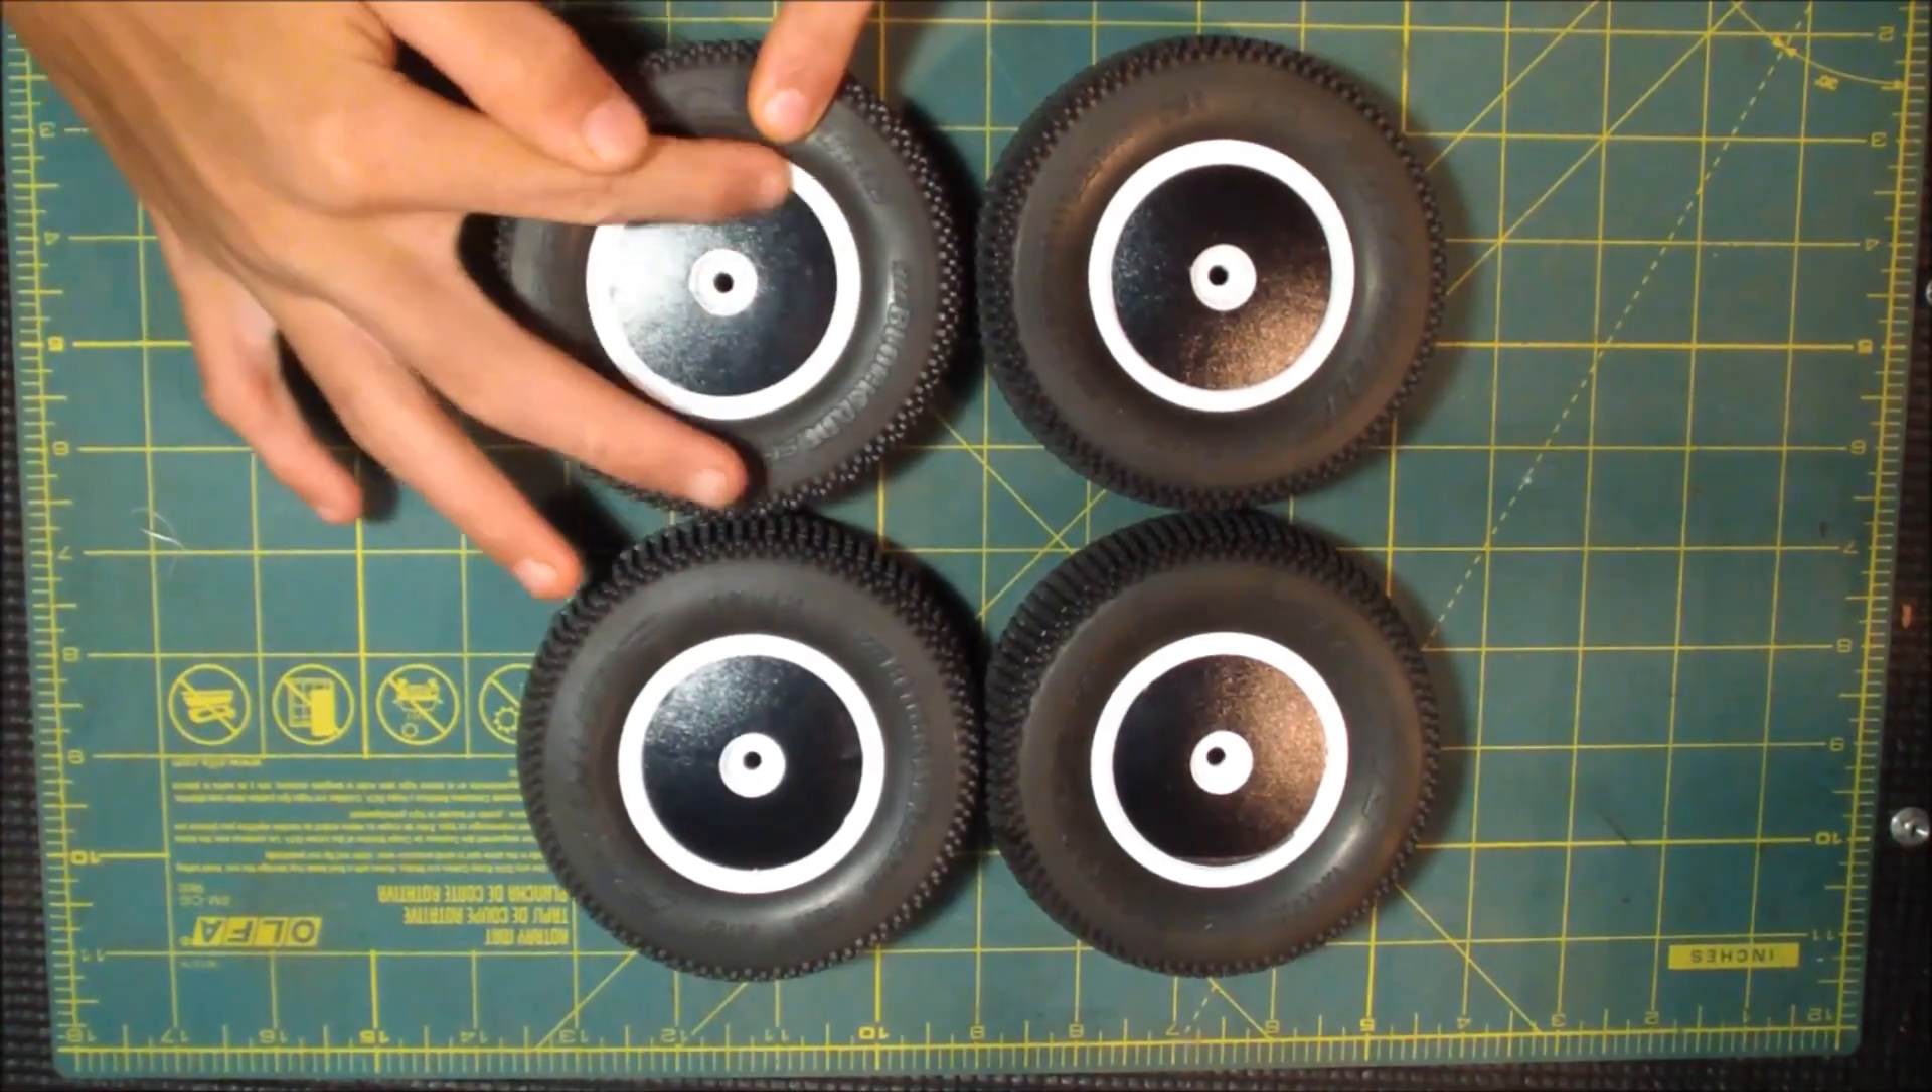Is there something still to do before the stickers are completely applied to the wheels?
No.